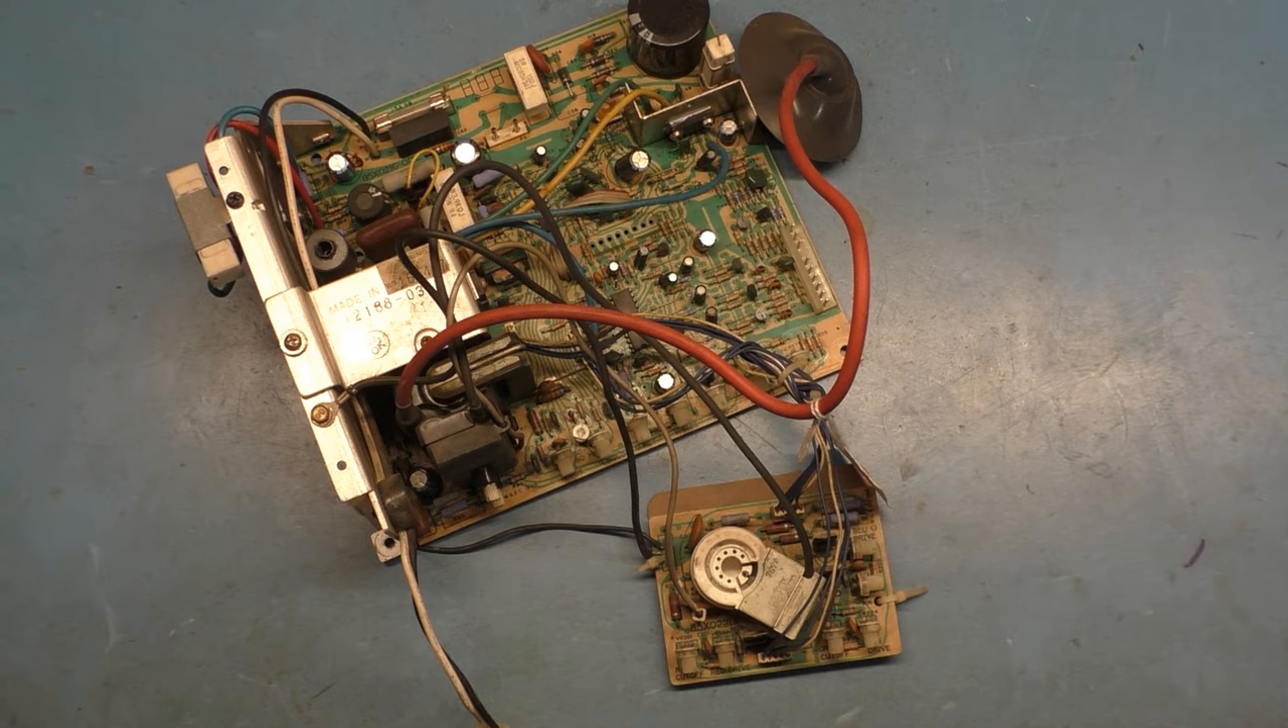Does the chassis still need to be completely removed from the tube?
No.